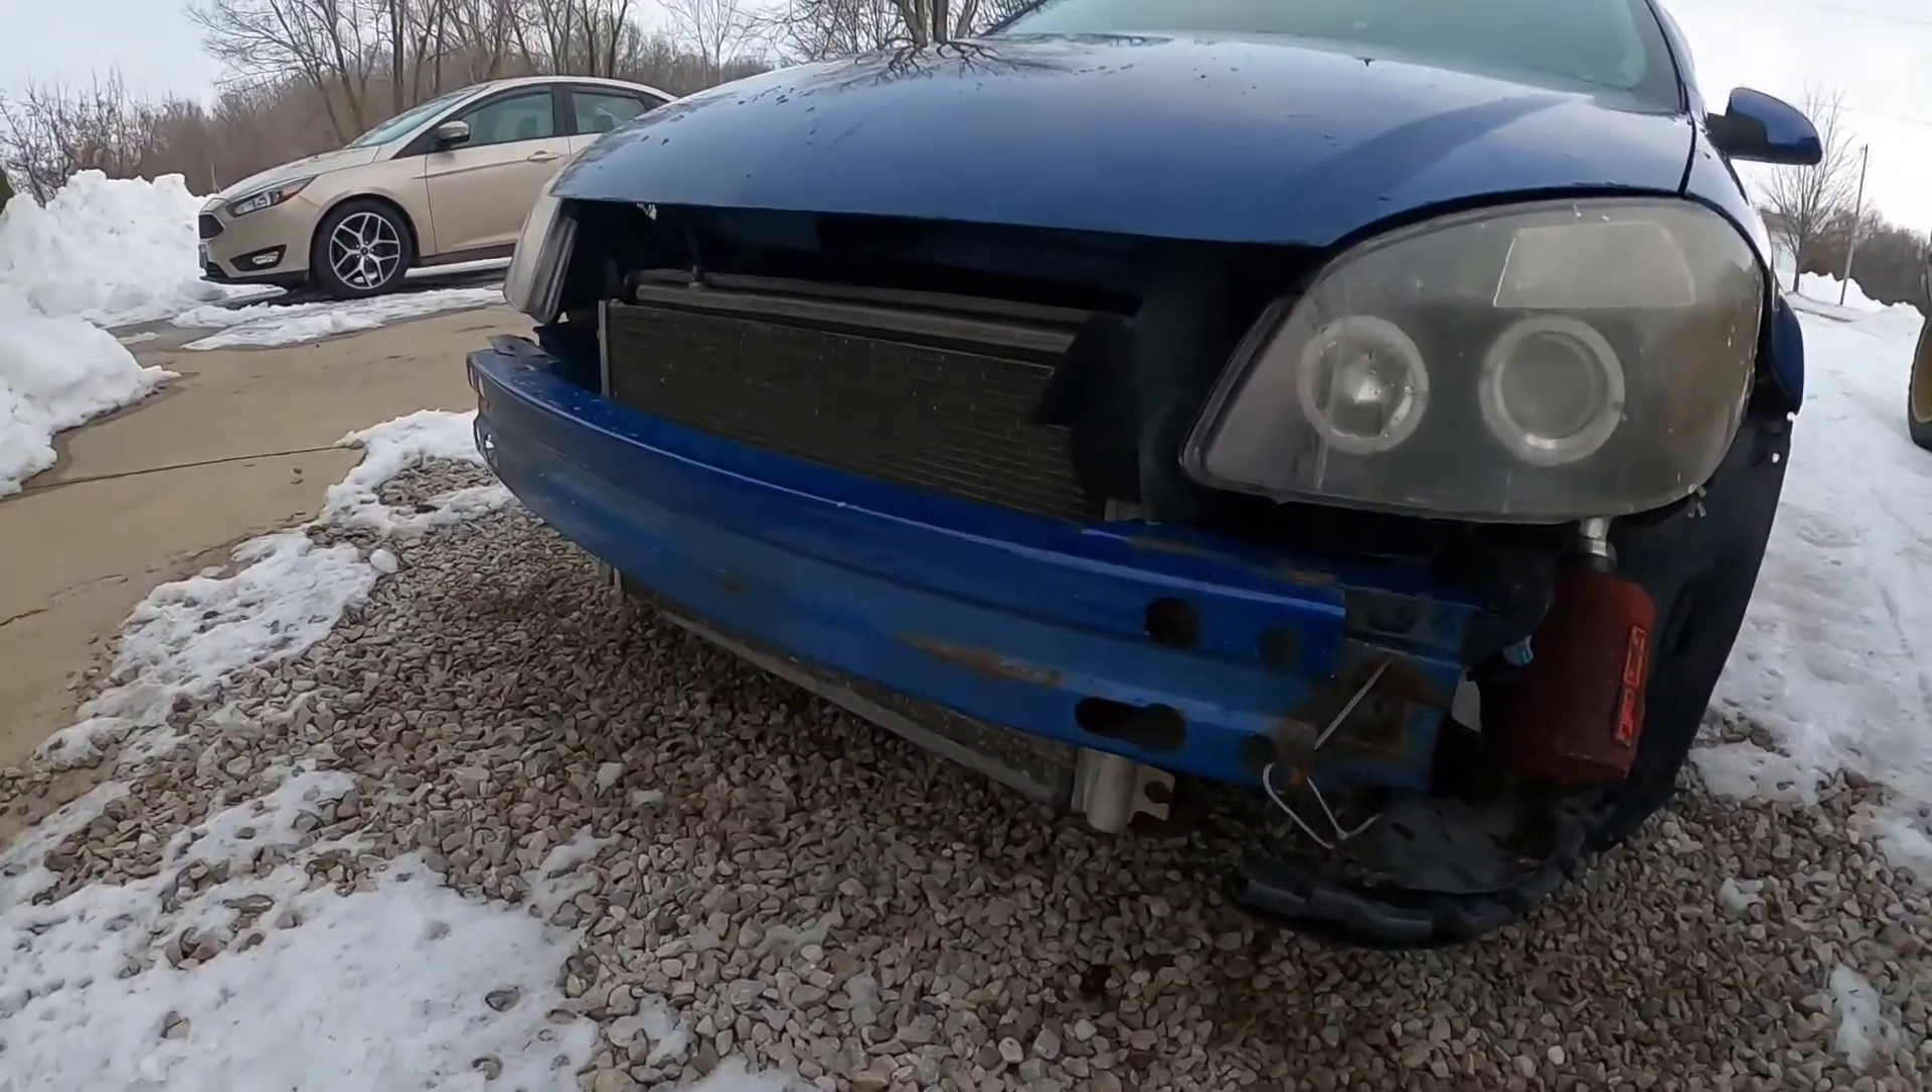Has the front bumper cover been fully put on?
No.